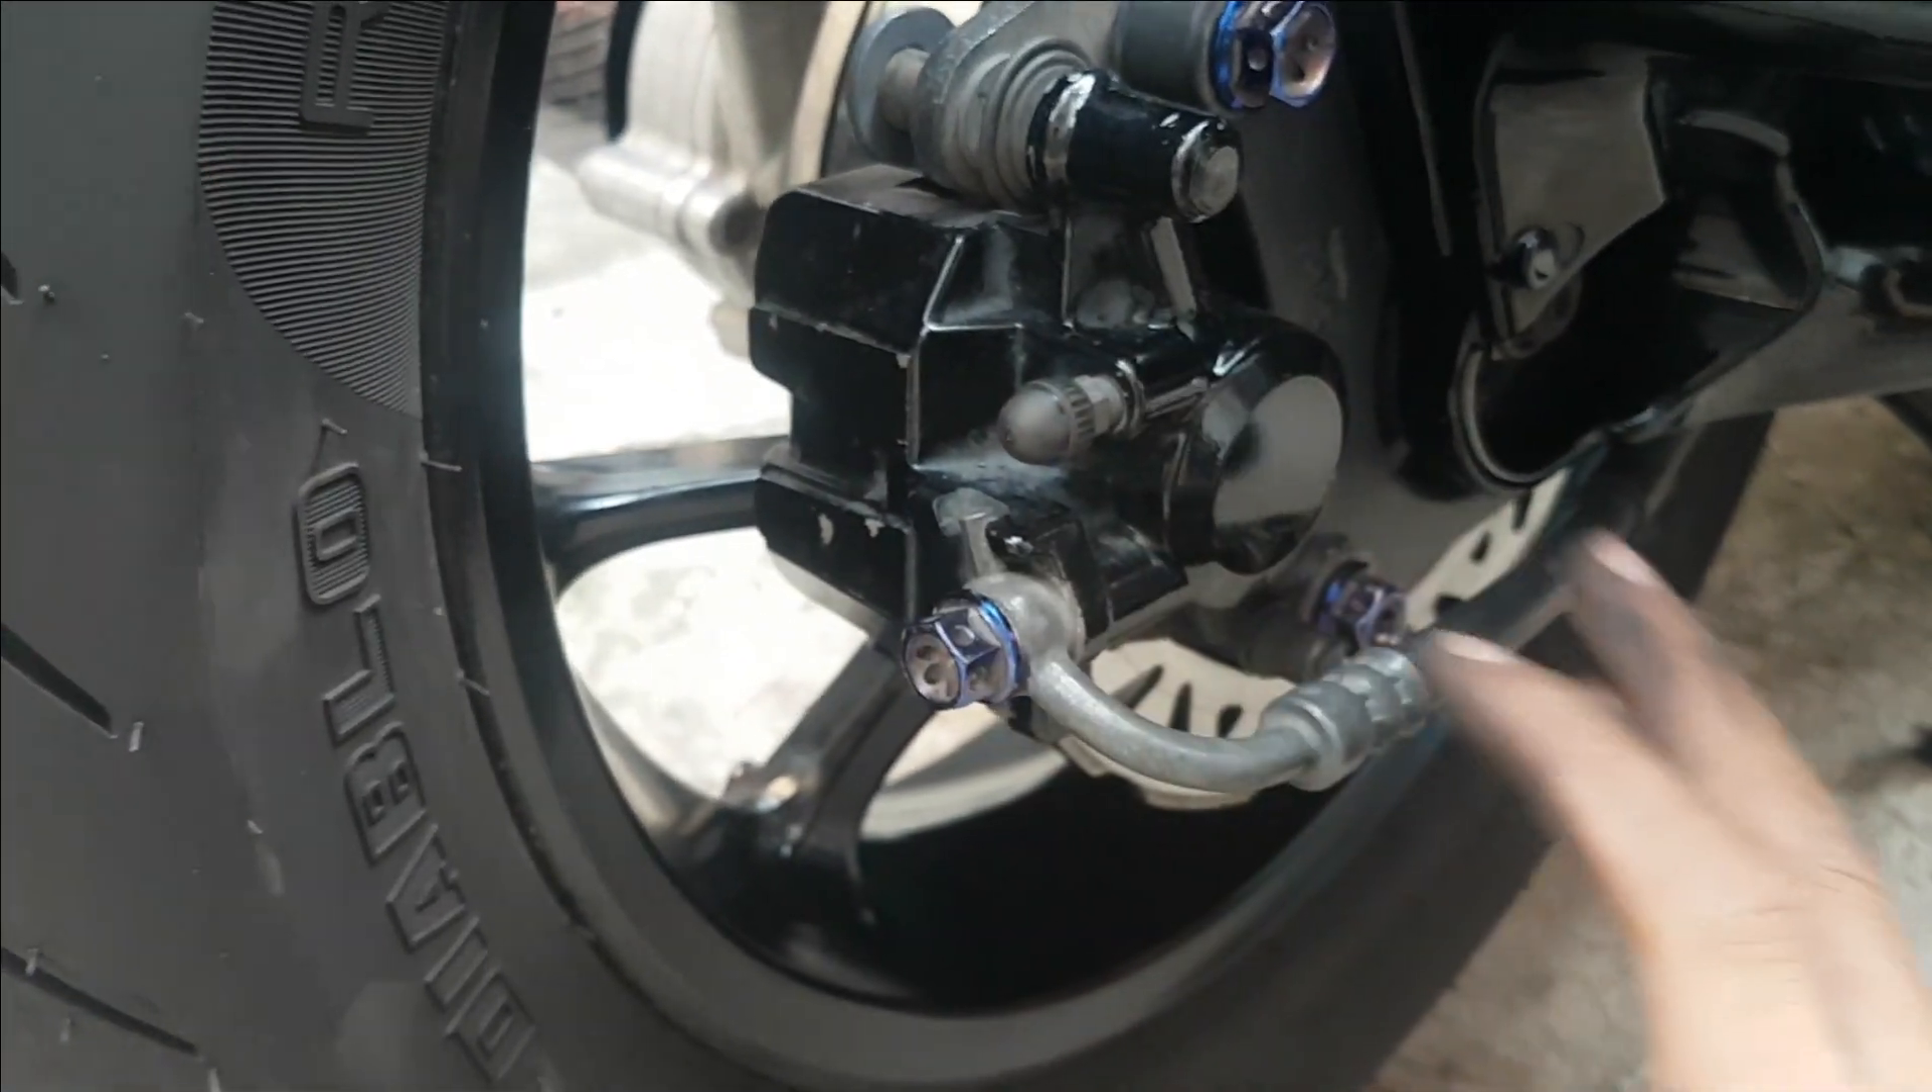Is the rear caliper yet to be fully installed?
No.